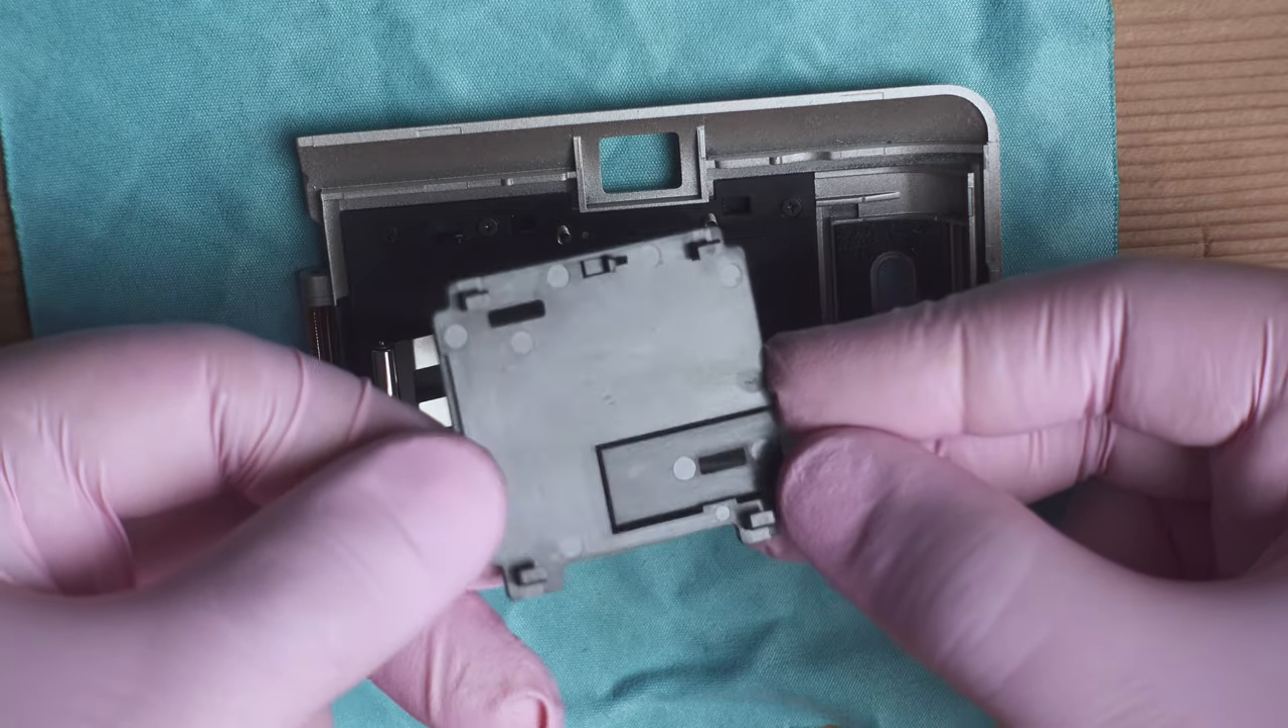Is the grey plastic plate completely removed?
Yes.